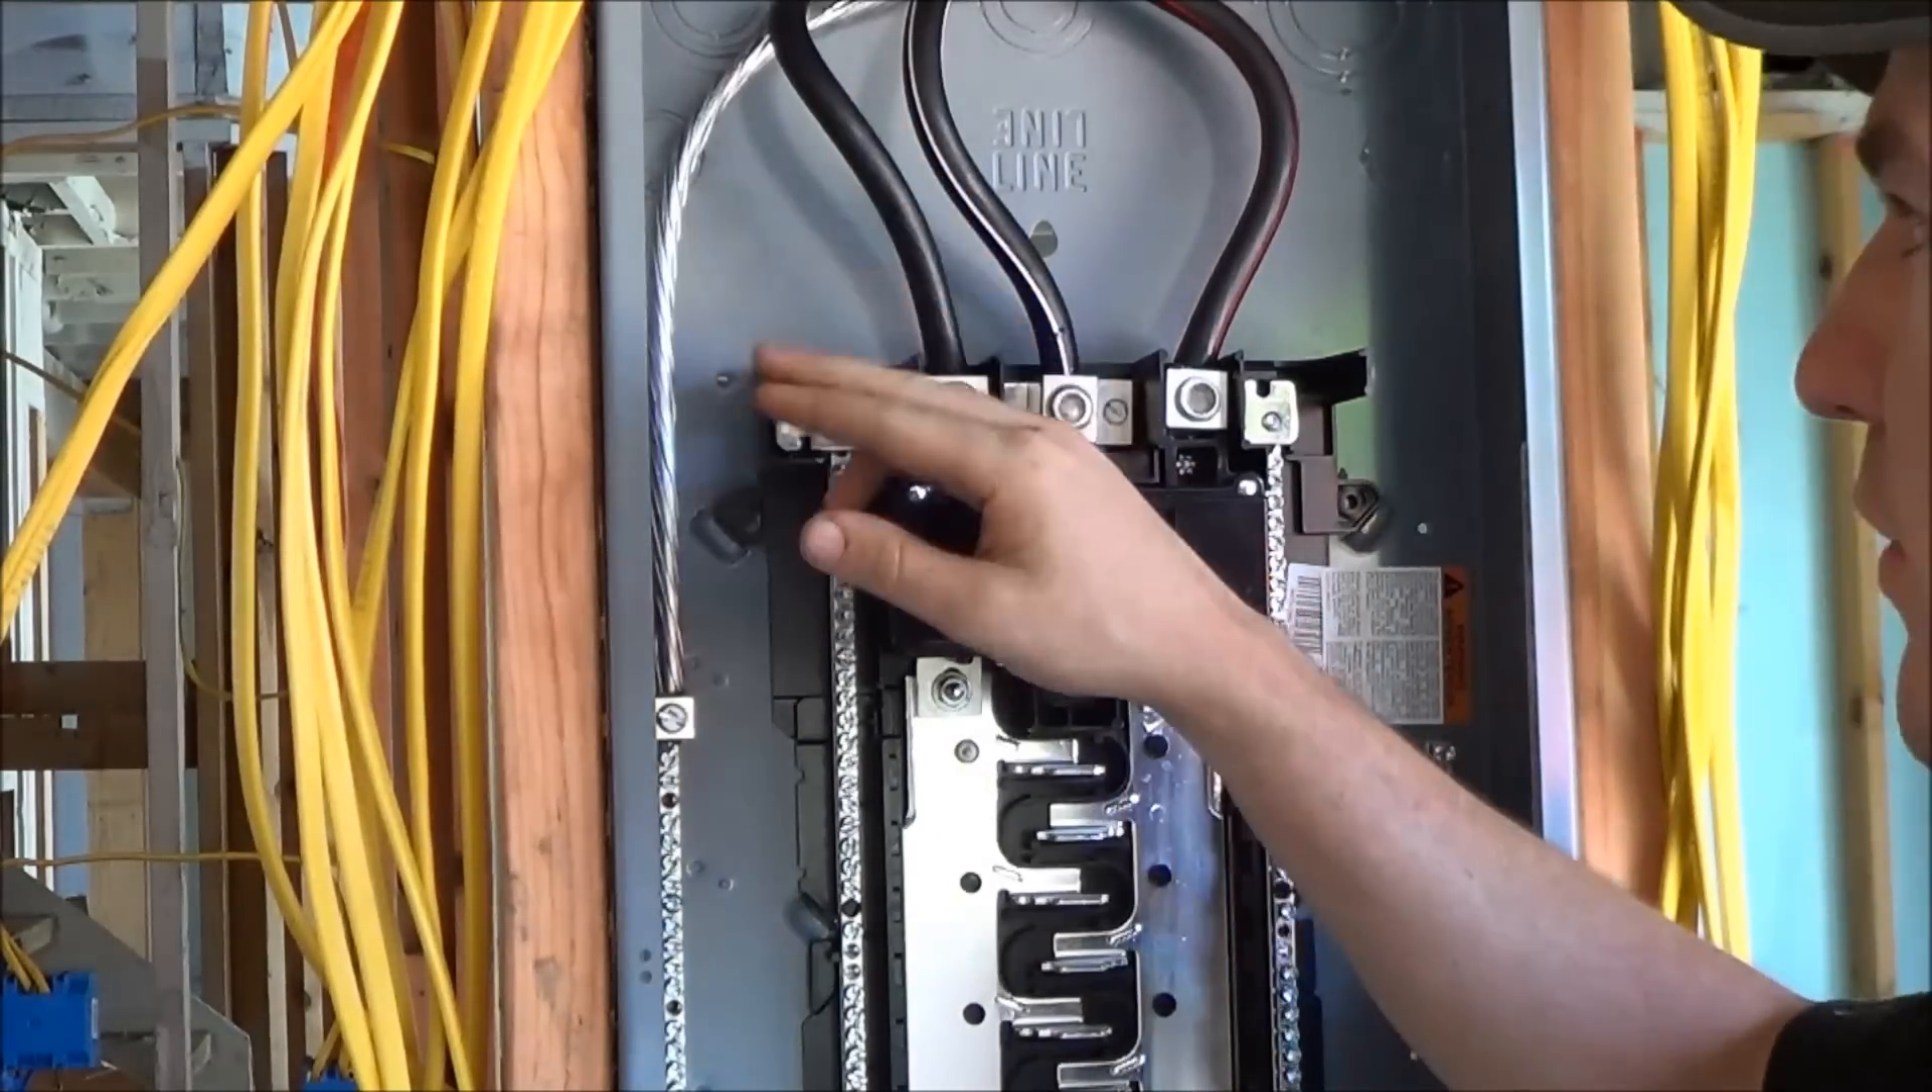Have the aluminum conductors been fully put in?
Yes.